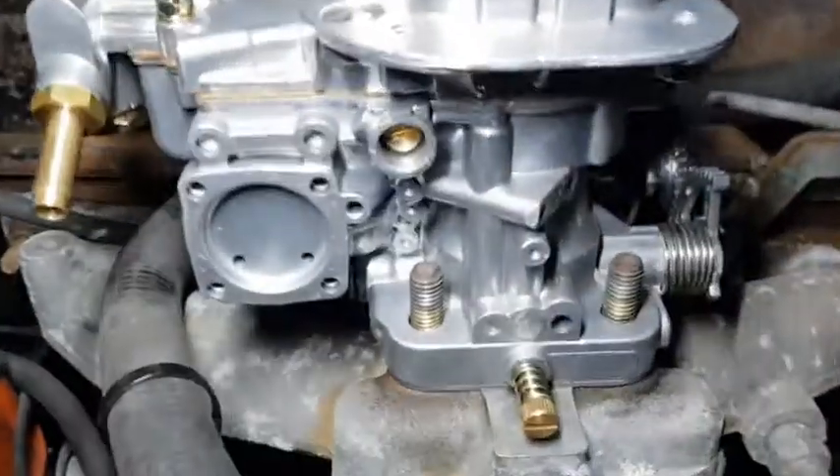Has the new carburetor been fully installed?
No.